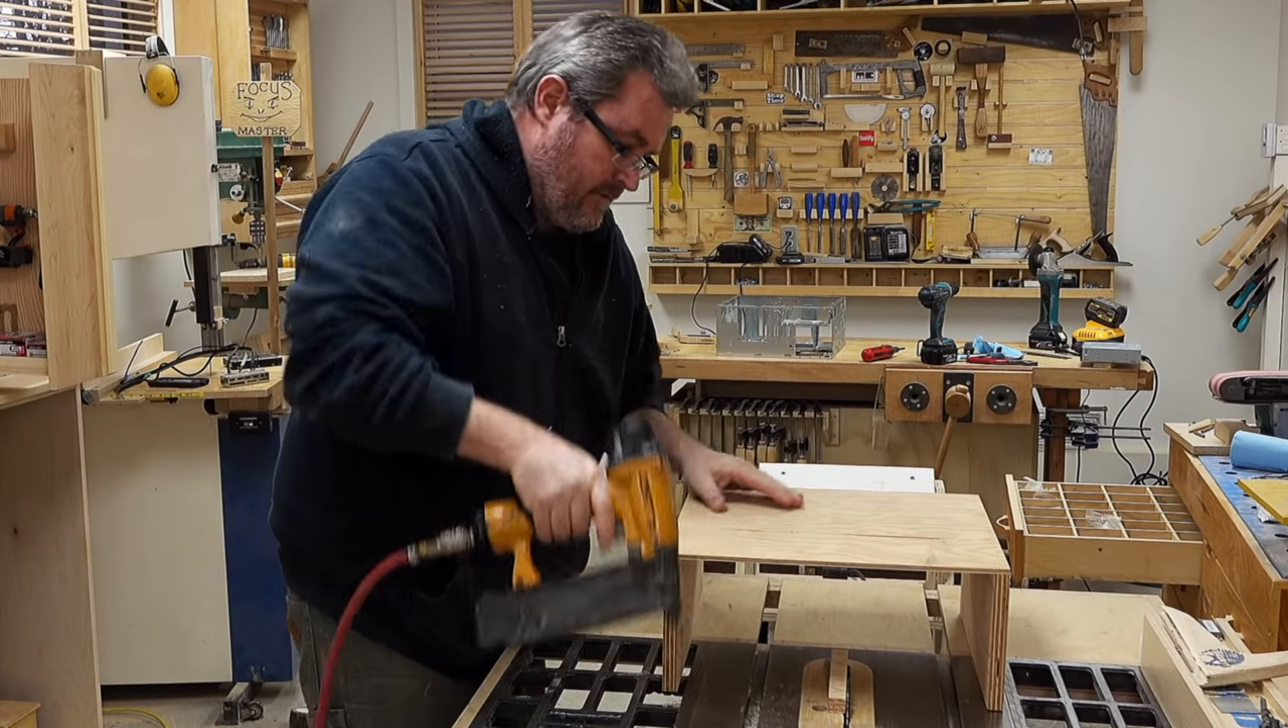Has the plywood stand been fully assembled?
No.